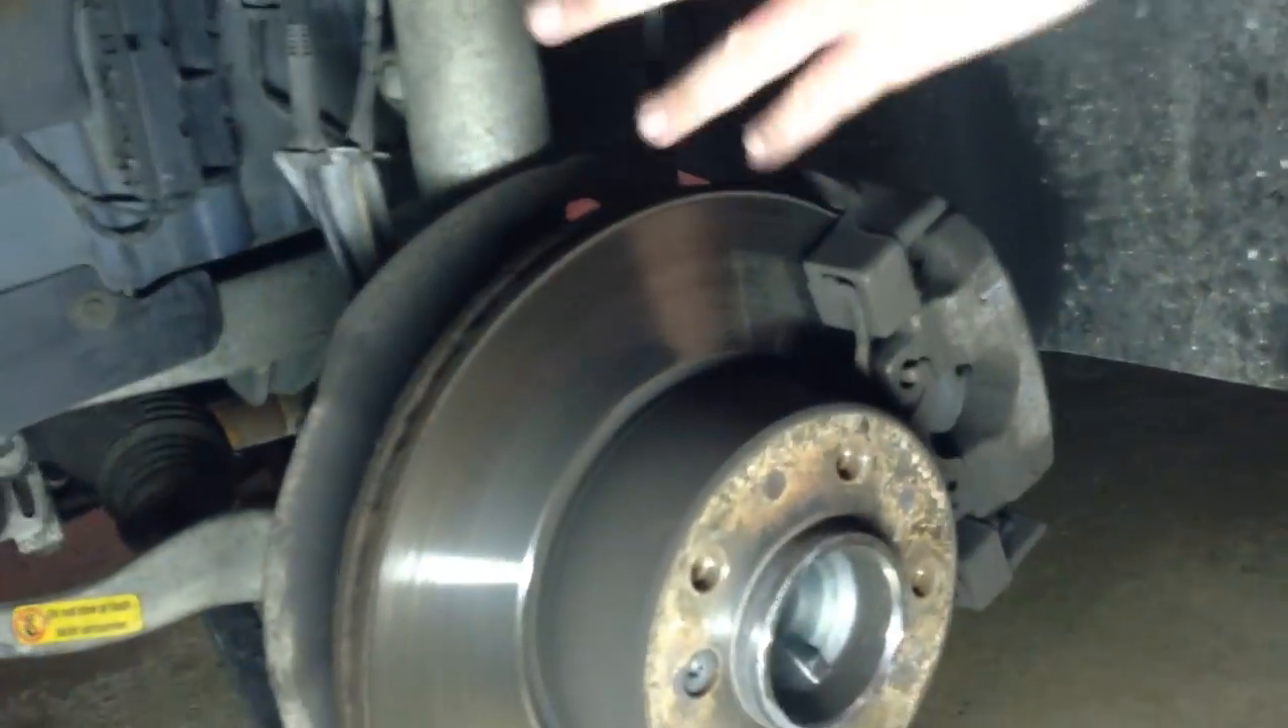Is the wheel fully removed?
Yes.